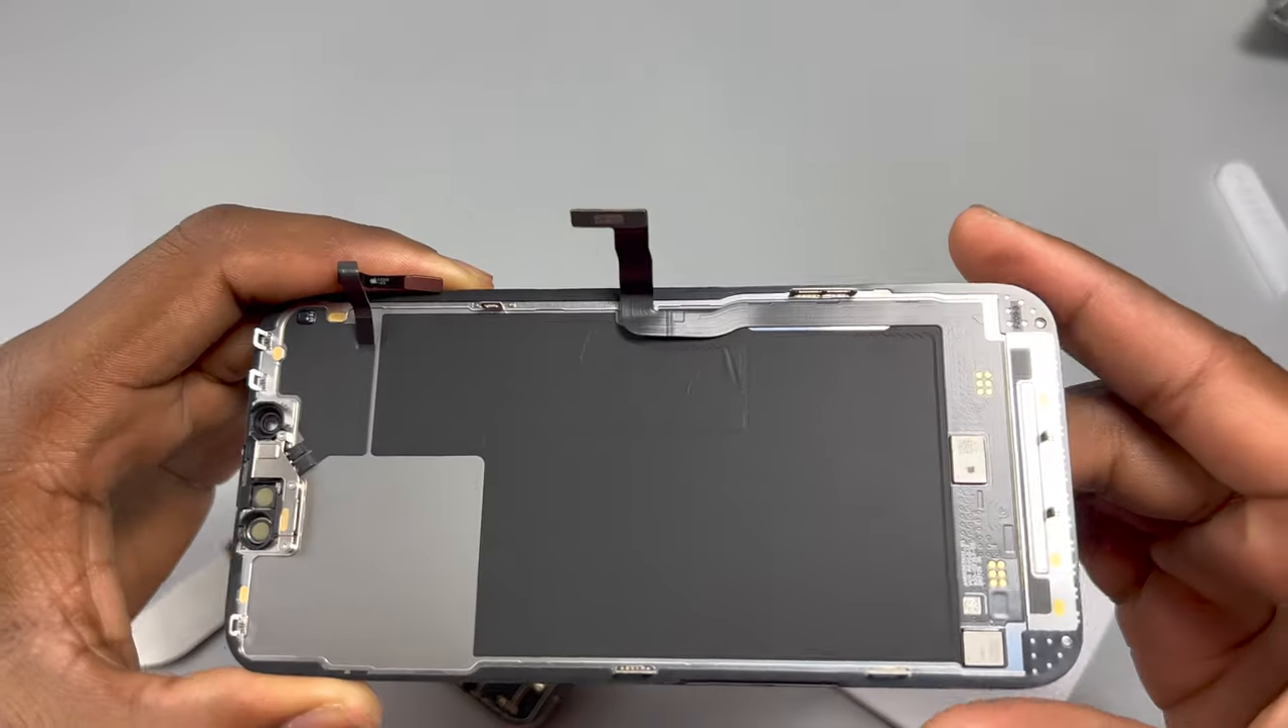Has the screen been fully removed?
Yes.